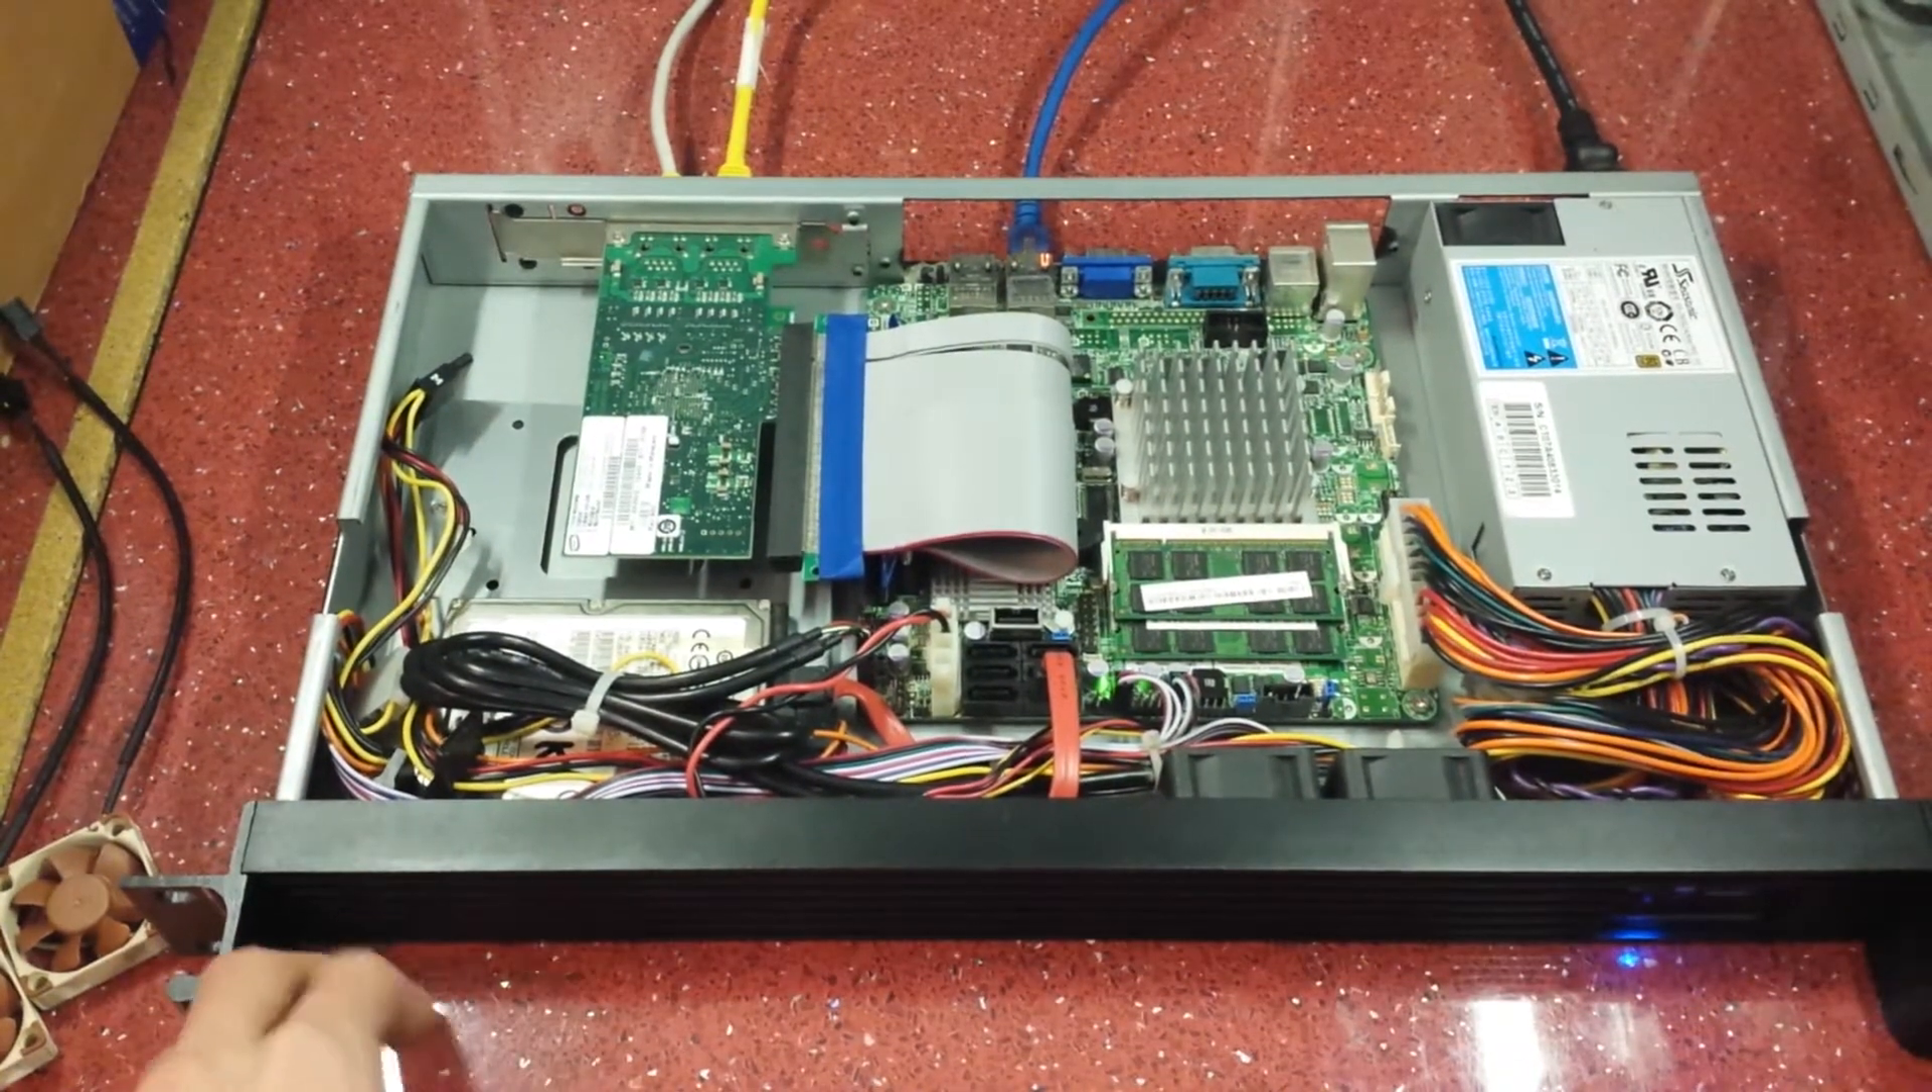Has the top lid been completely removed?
Yes.